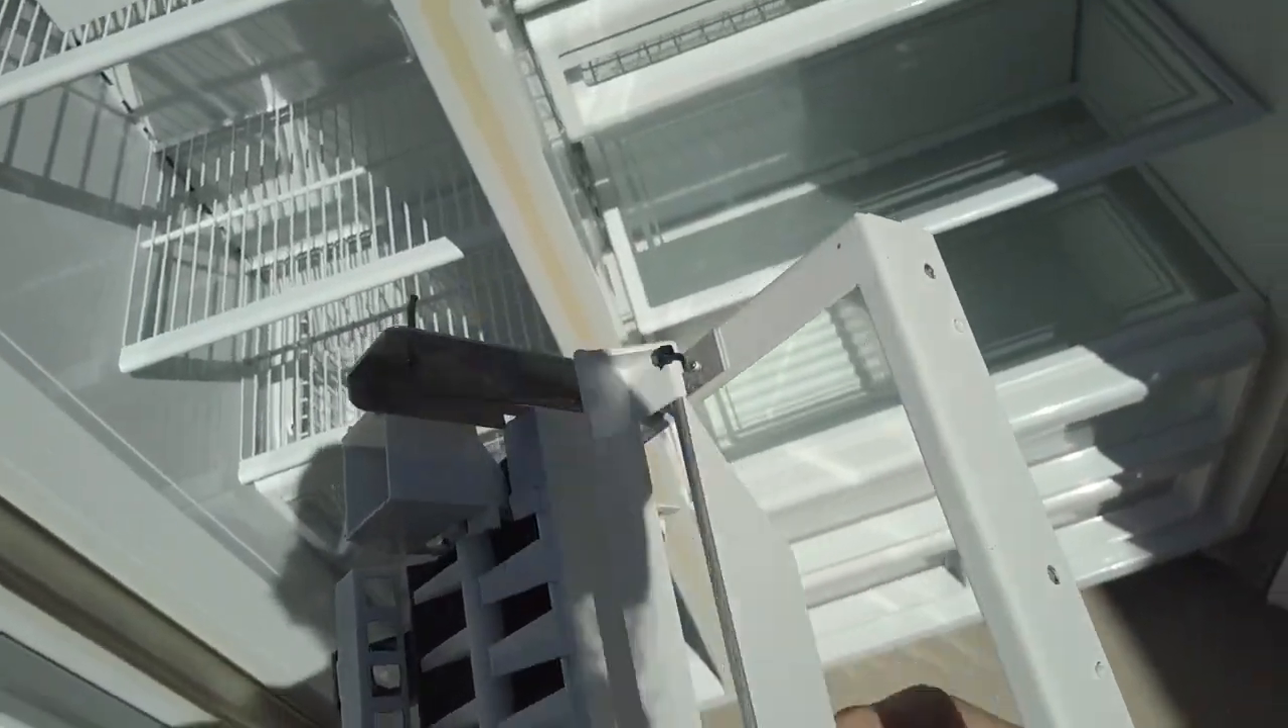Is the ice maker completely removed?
Yes.